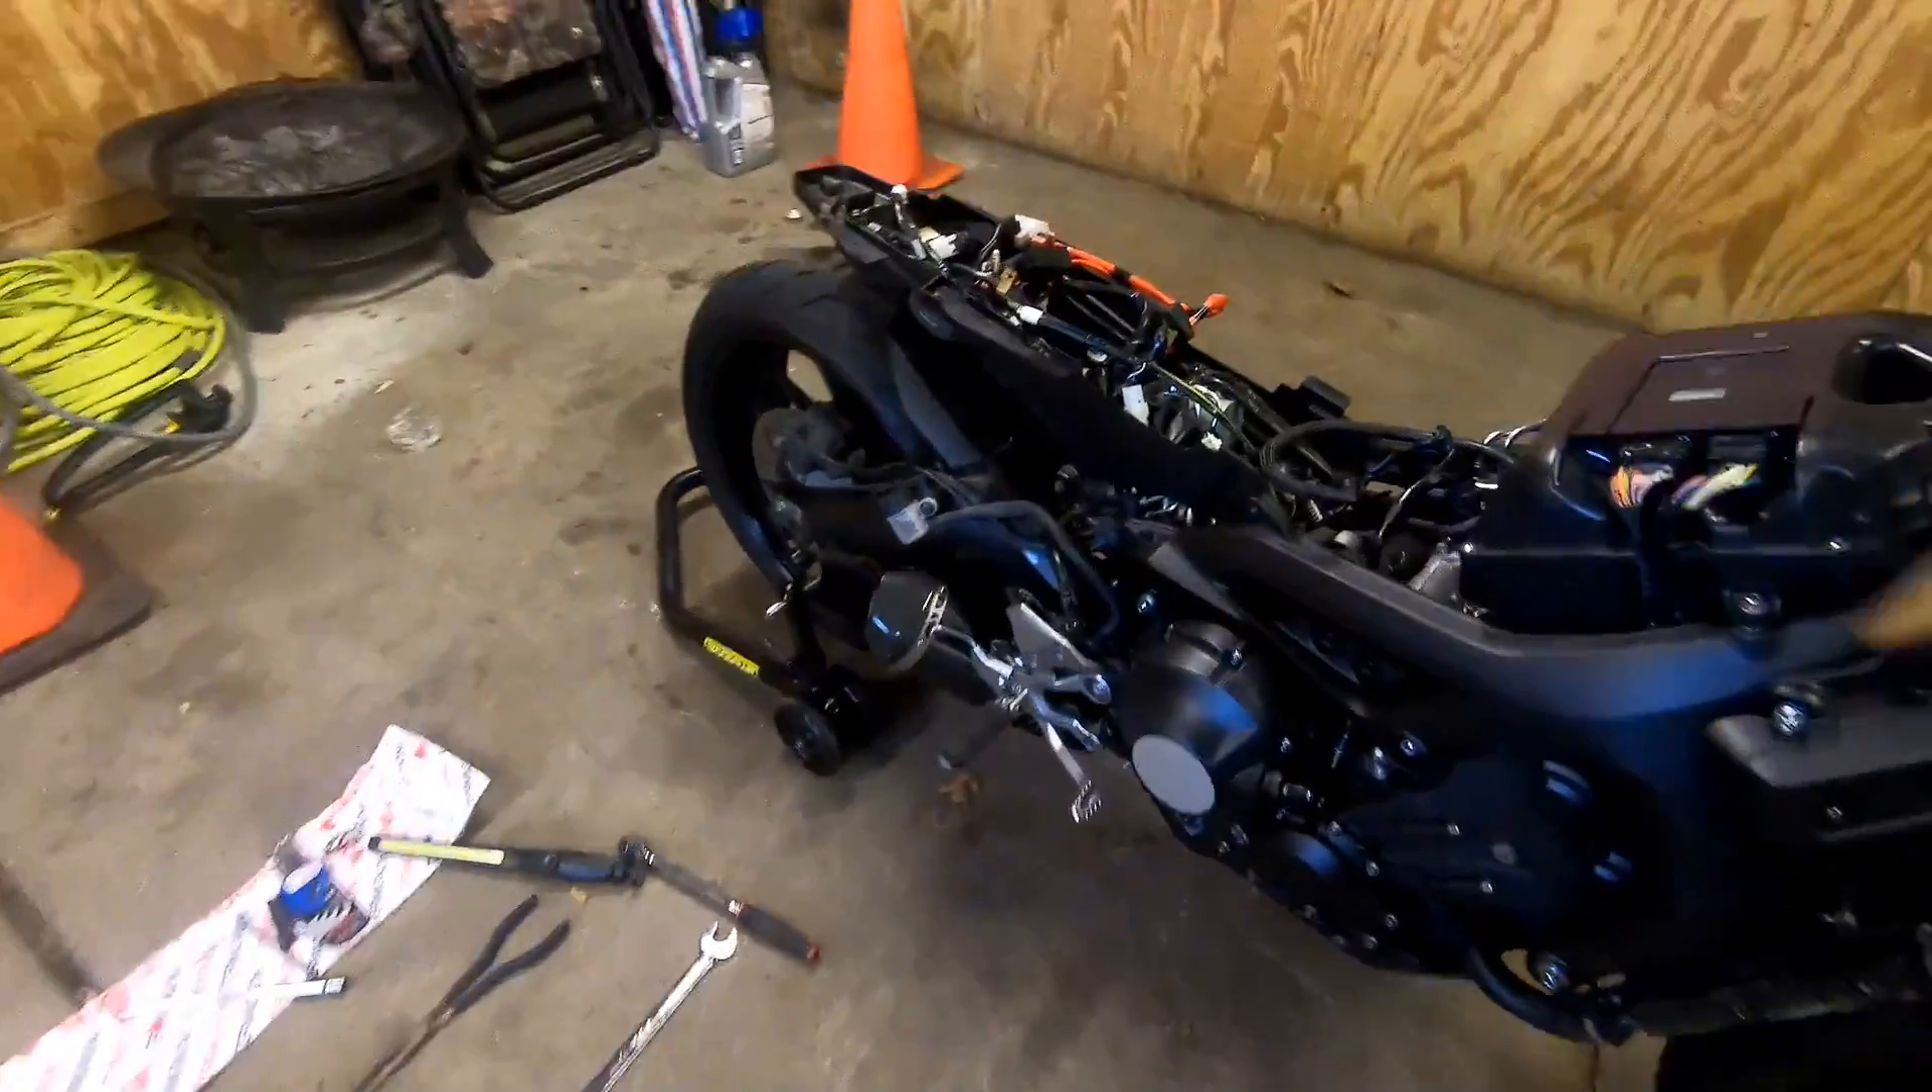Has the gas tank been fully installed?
No.